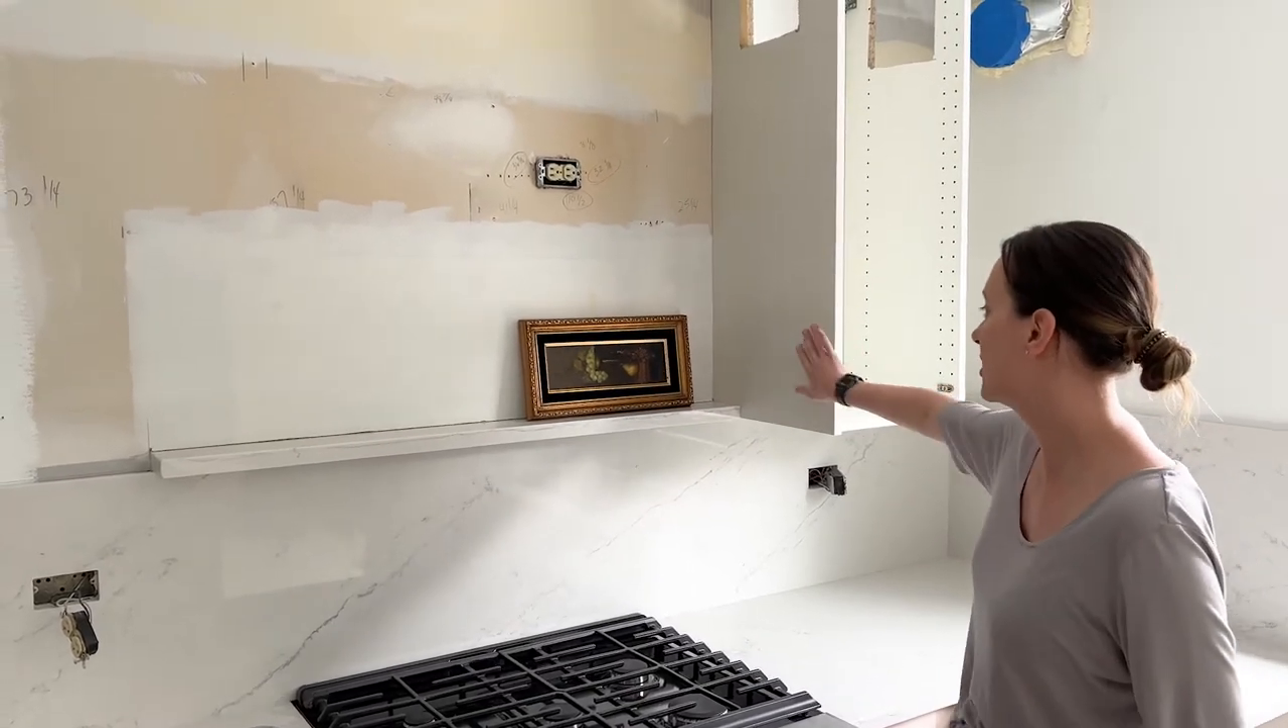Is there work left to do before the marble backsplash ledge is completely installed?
No.